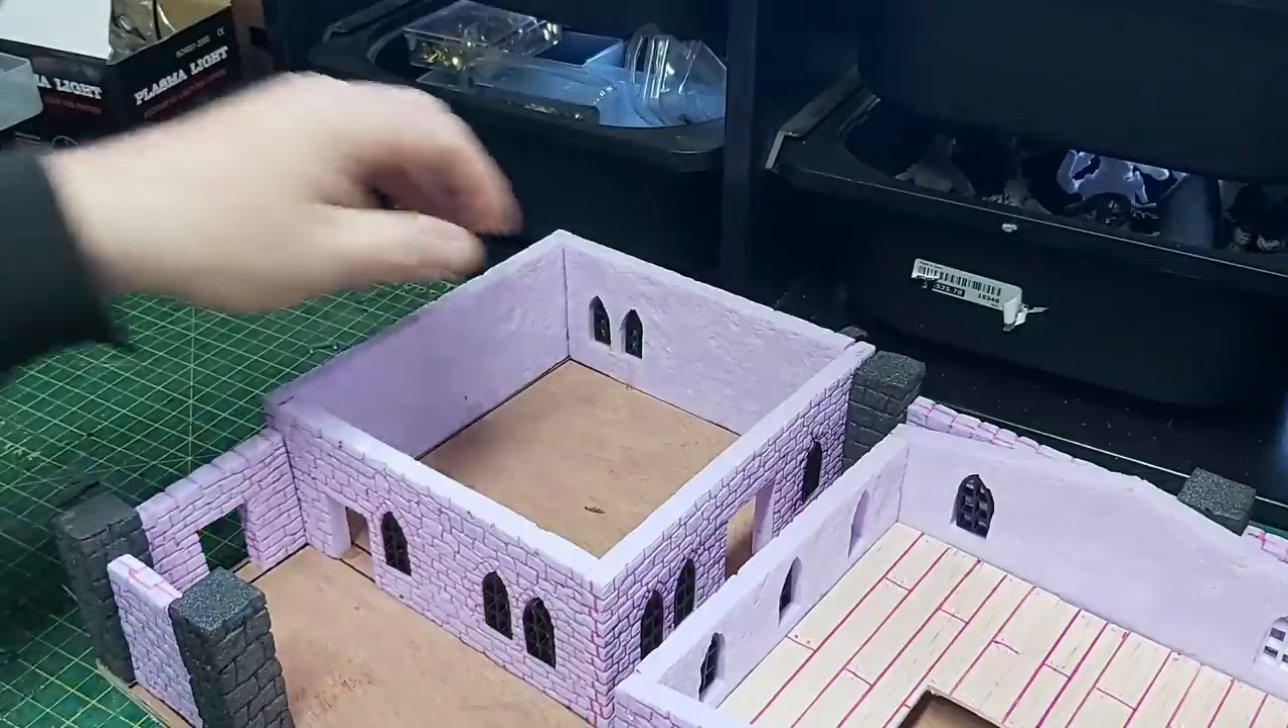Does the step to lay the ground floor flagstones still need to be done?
Yes.